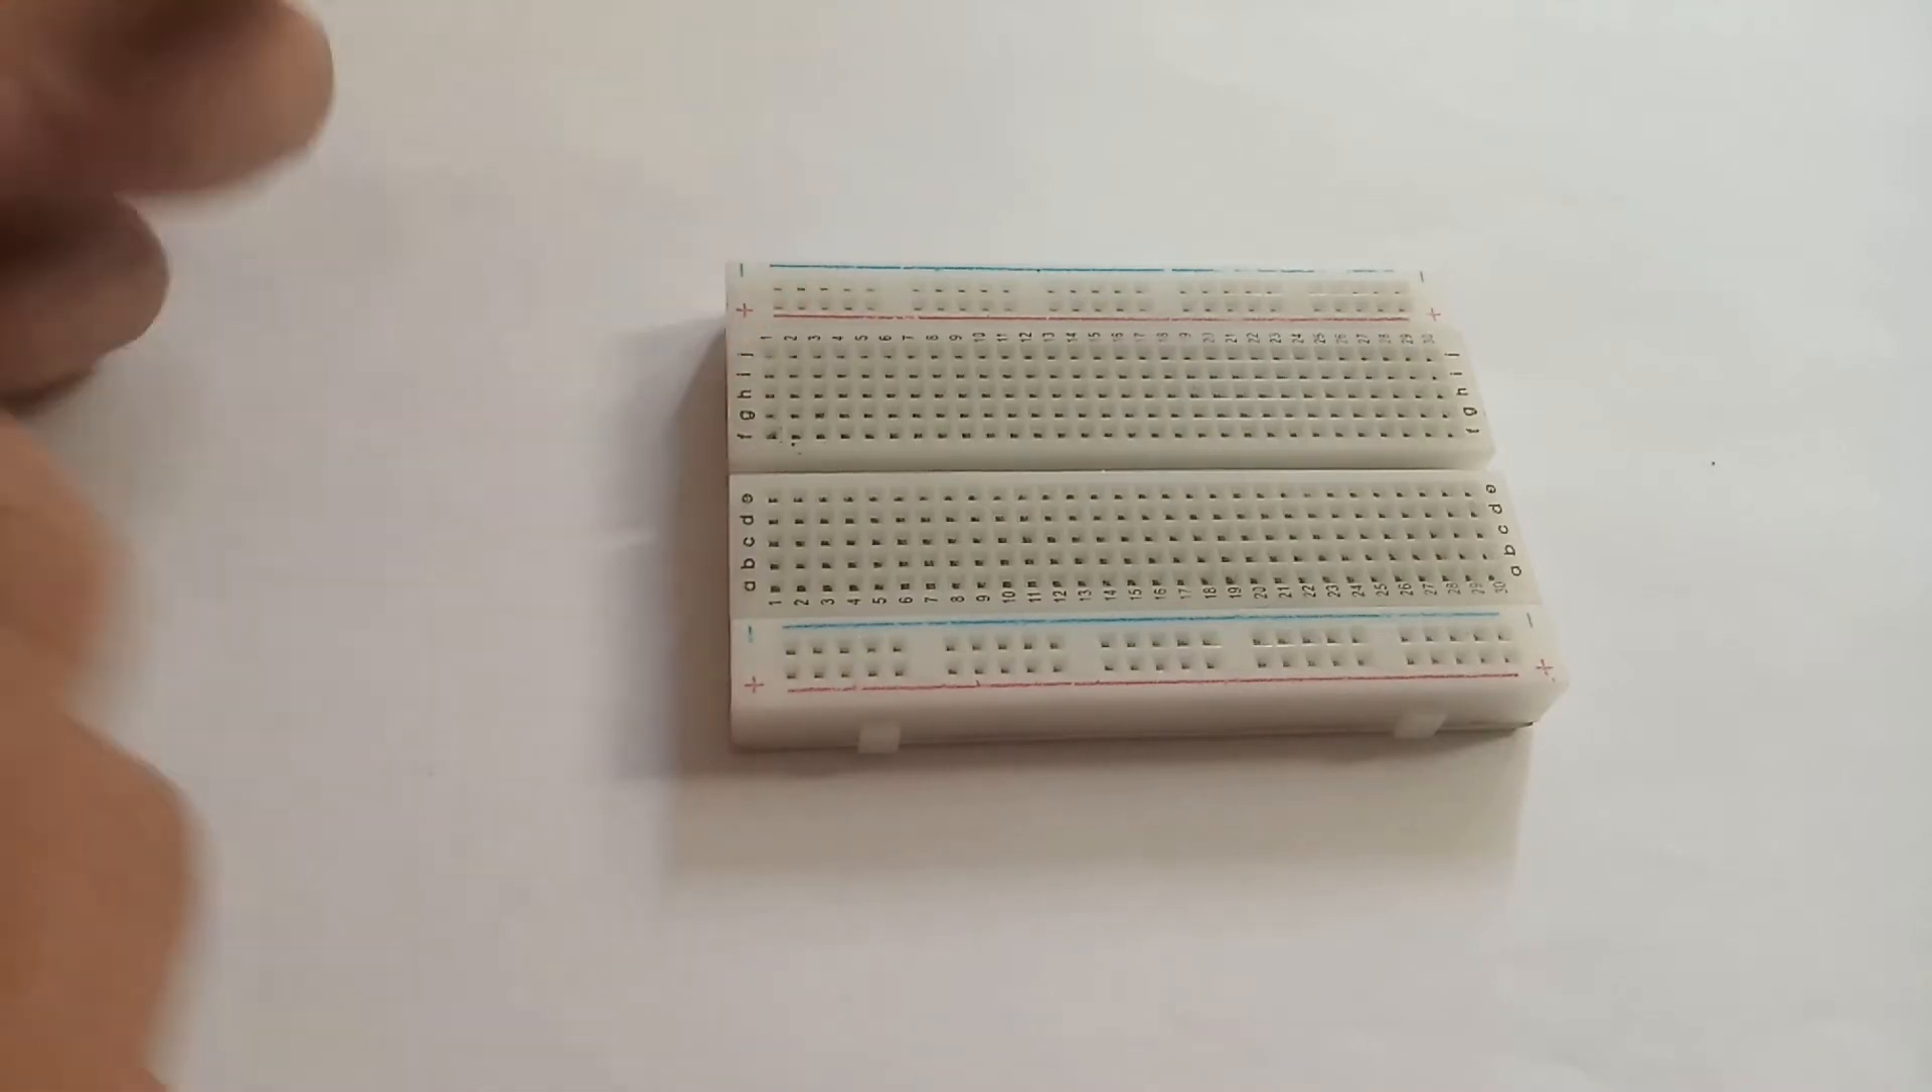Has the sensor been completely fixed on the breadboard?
No.